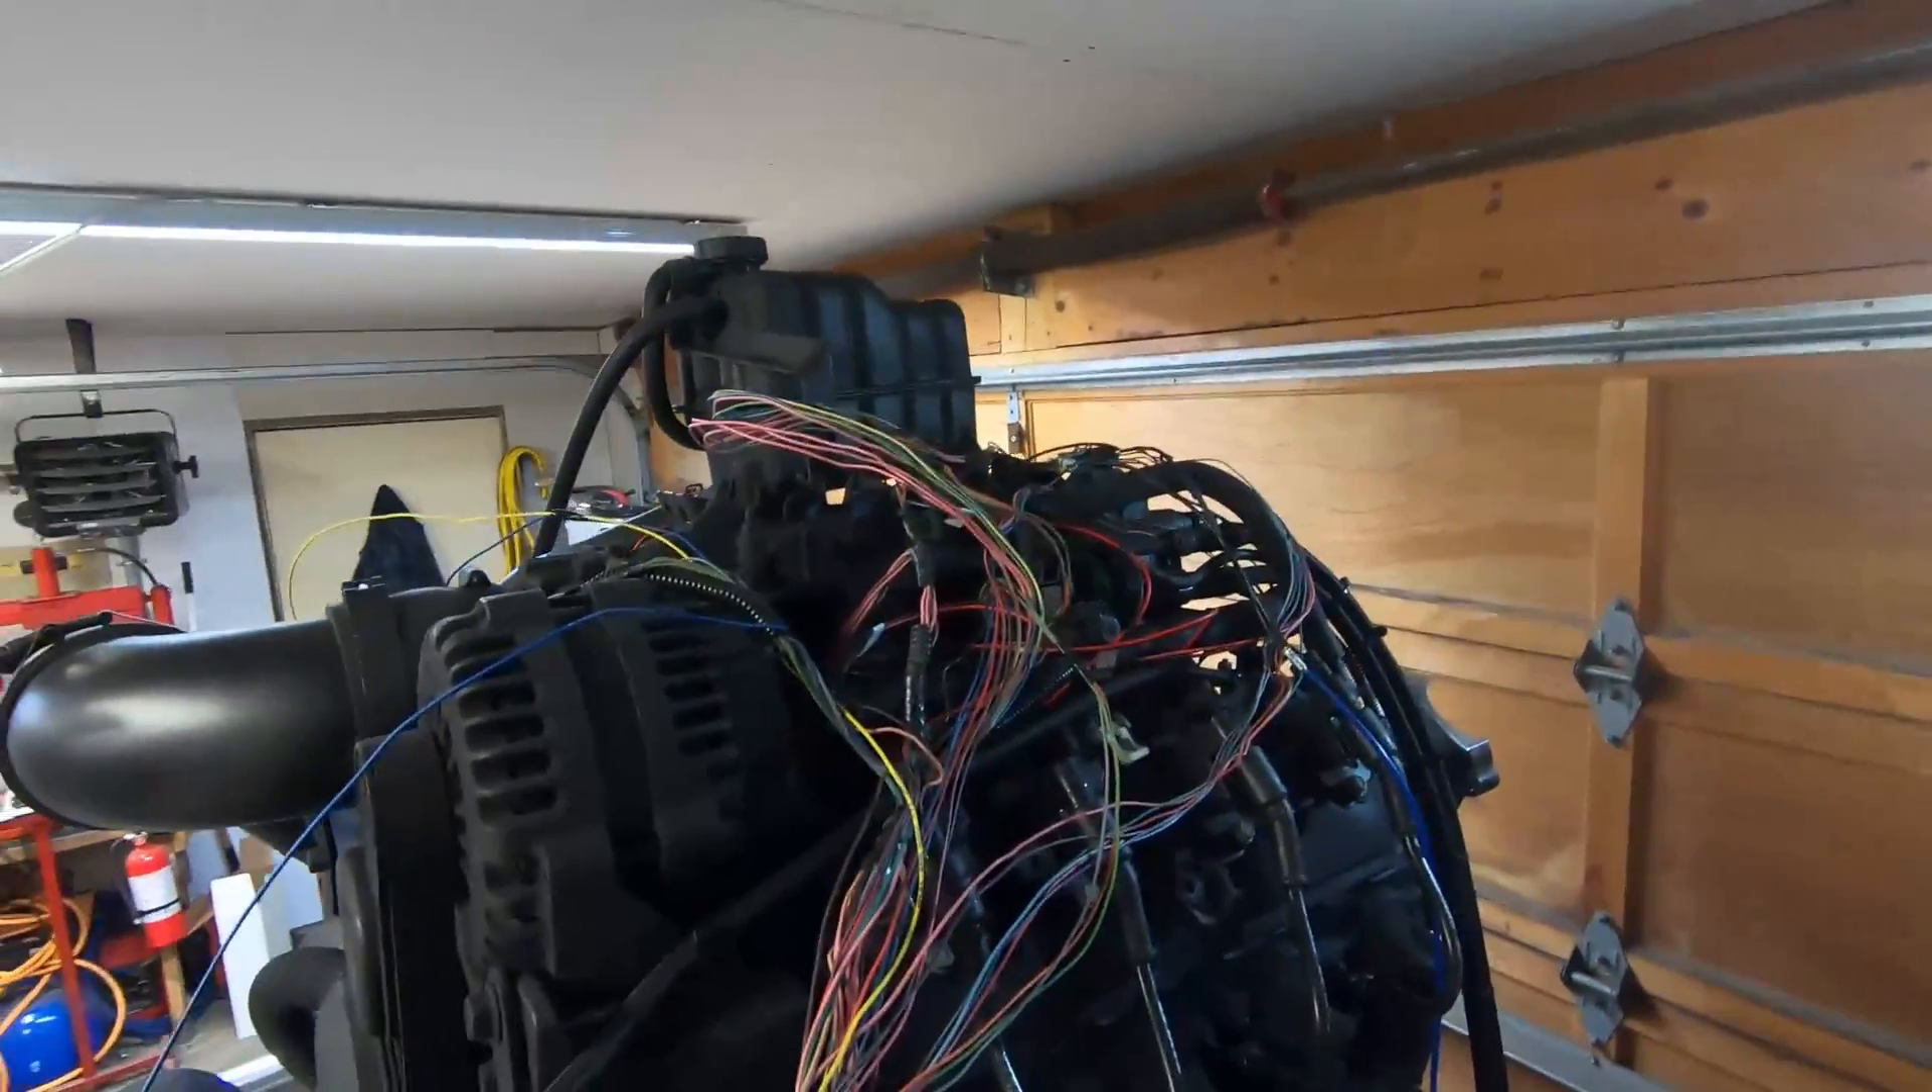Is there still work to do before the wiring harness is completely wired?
Yes.